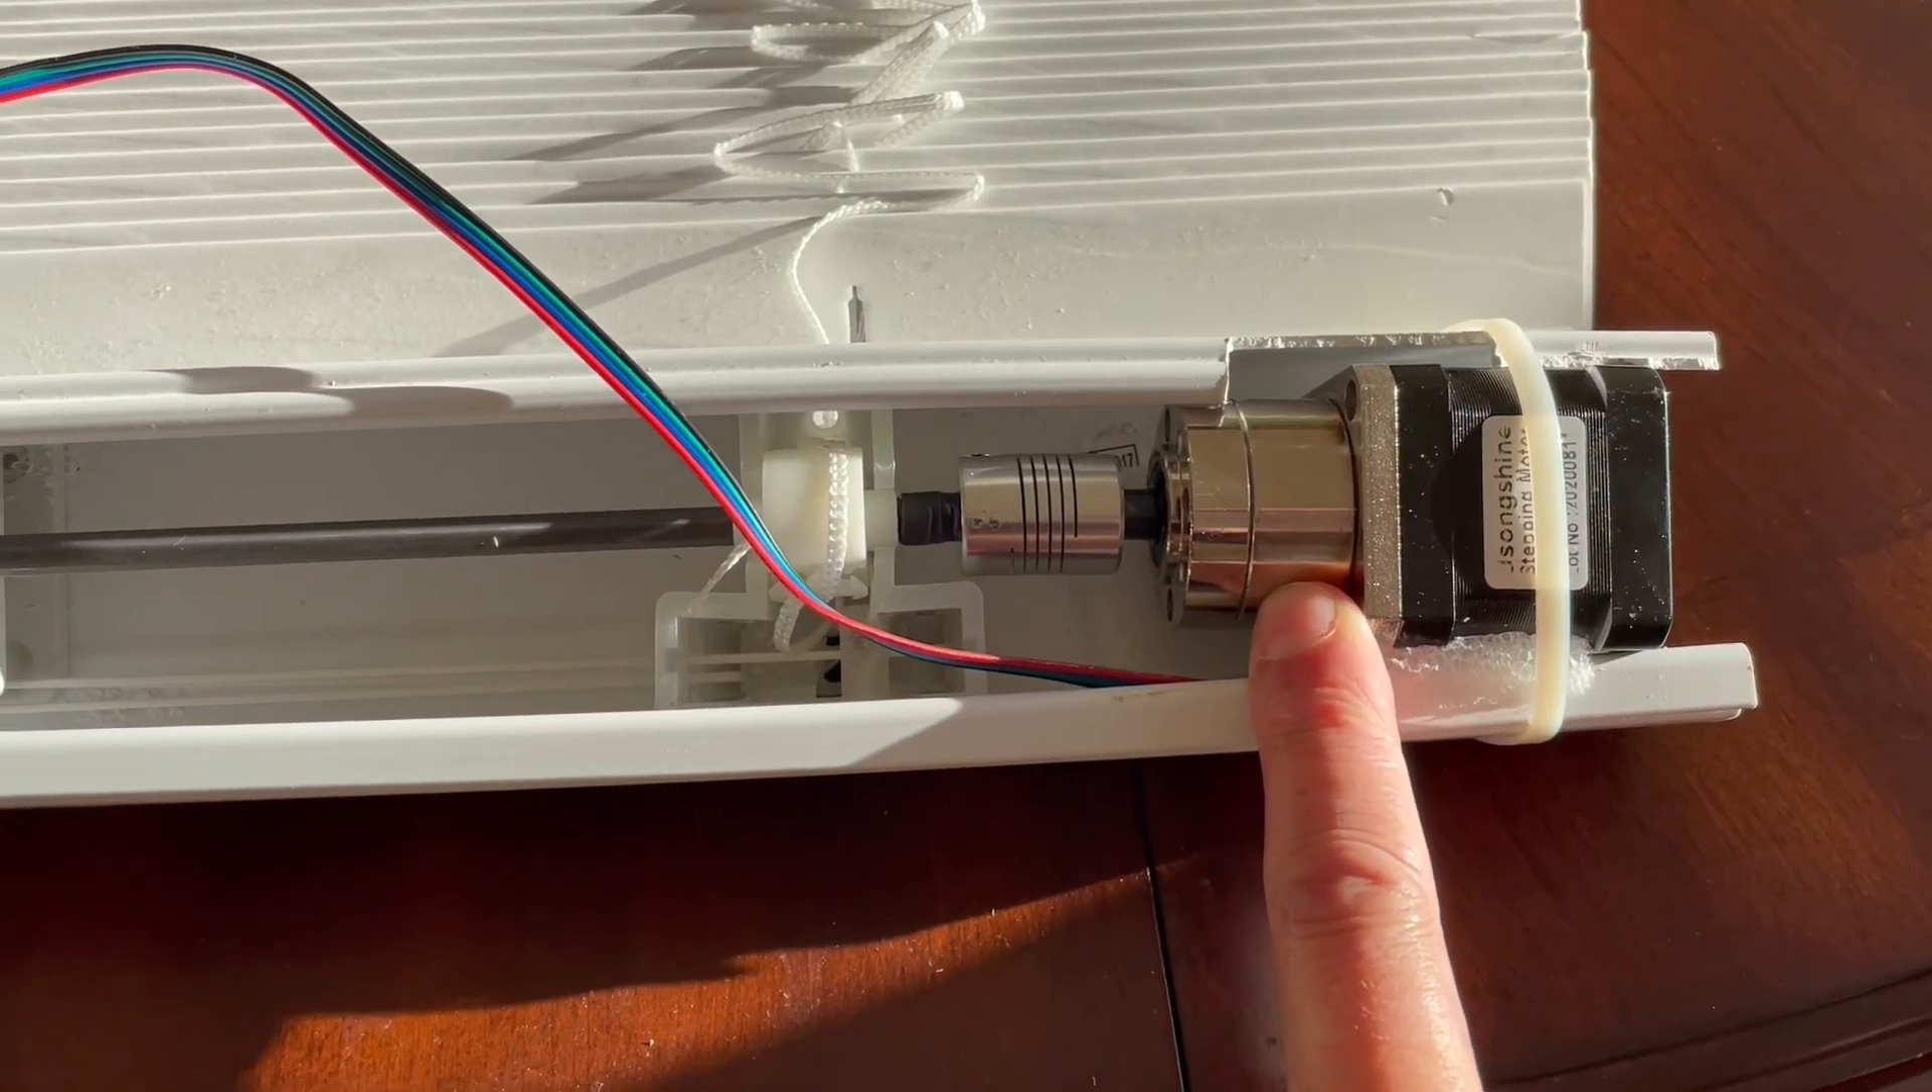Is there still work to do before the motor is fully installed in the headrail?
No.